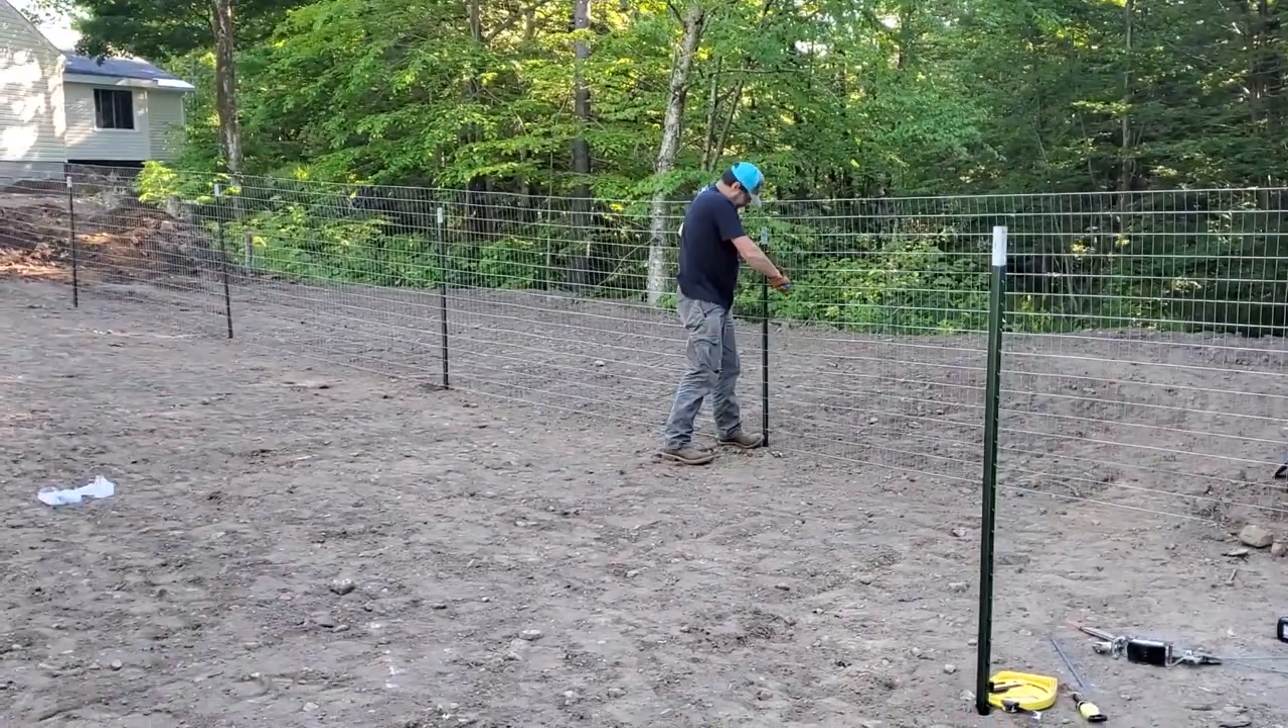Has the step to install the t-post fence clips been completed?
No.